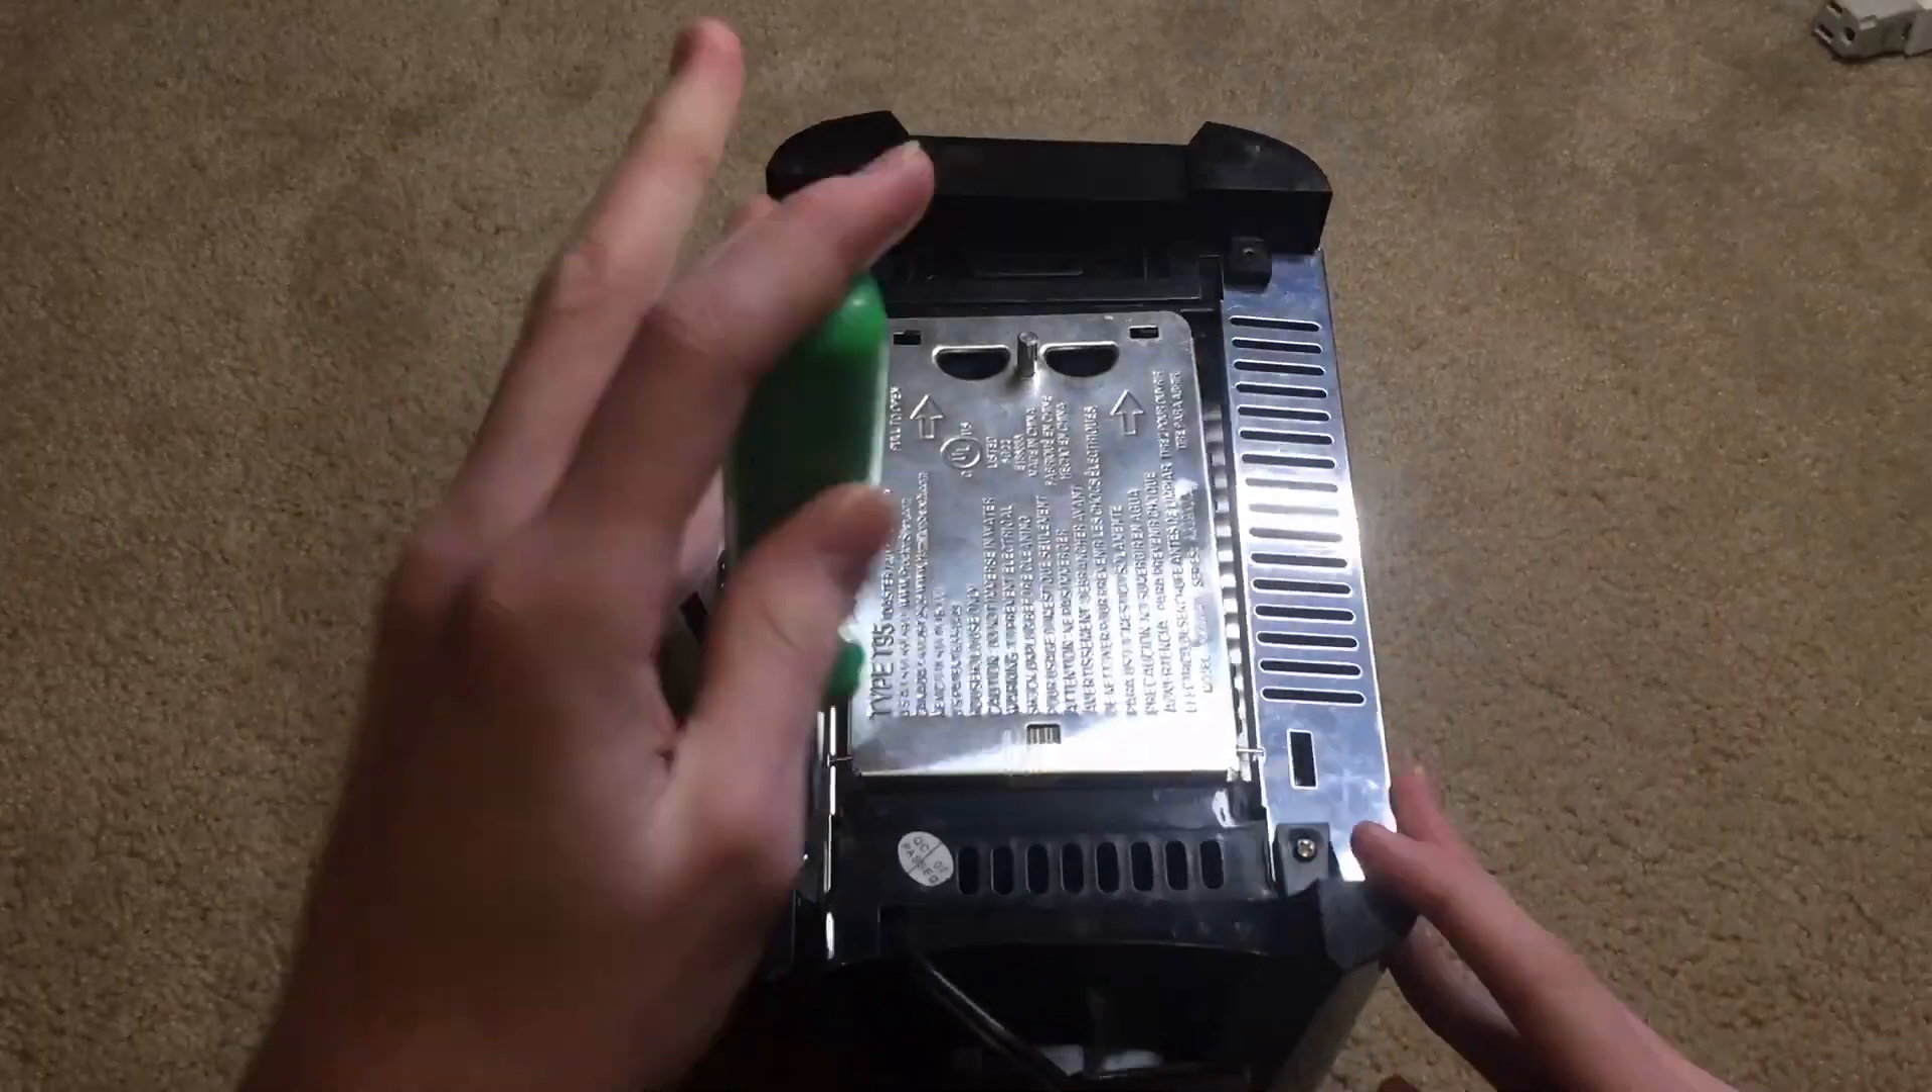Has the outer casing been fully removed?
No.